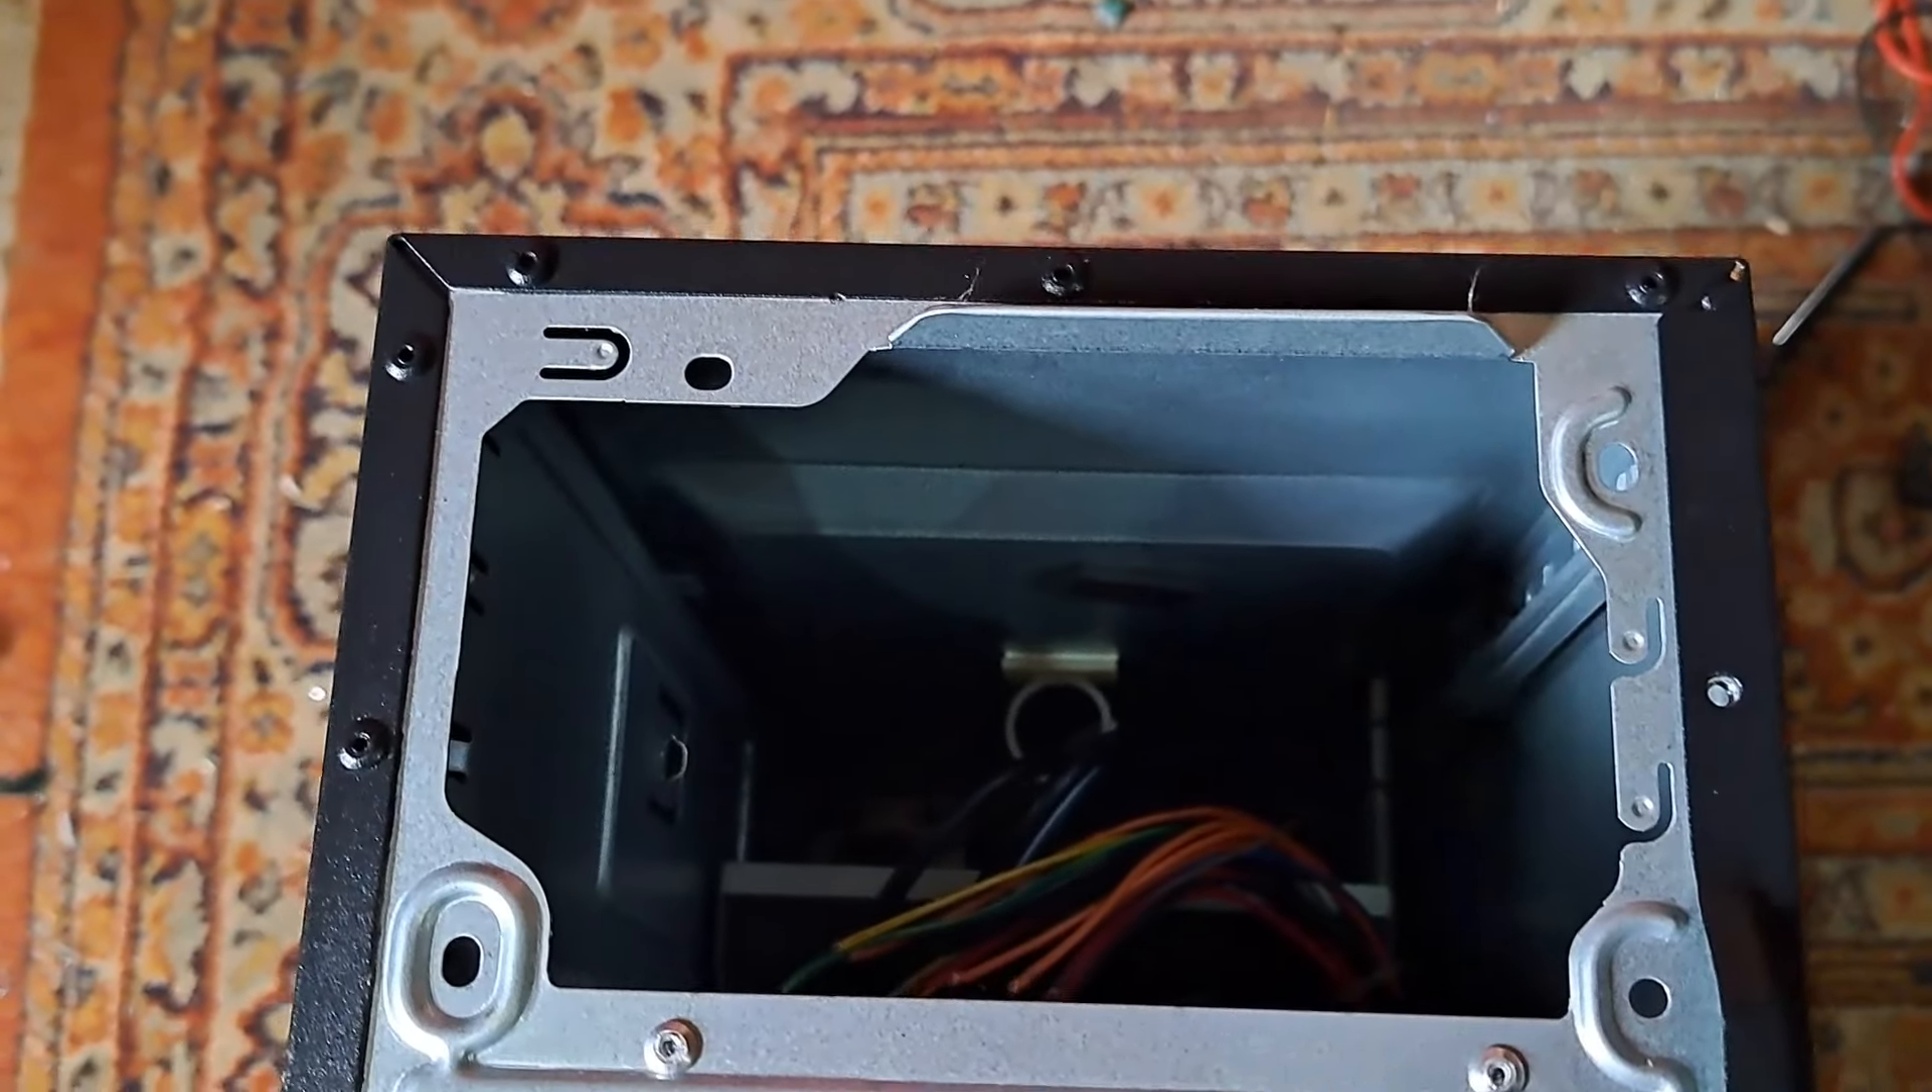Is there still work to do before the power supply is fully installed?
Yes.